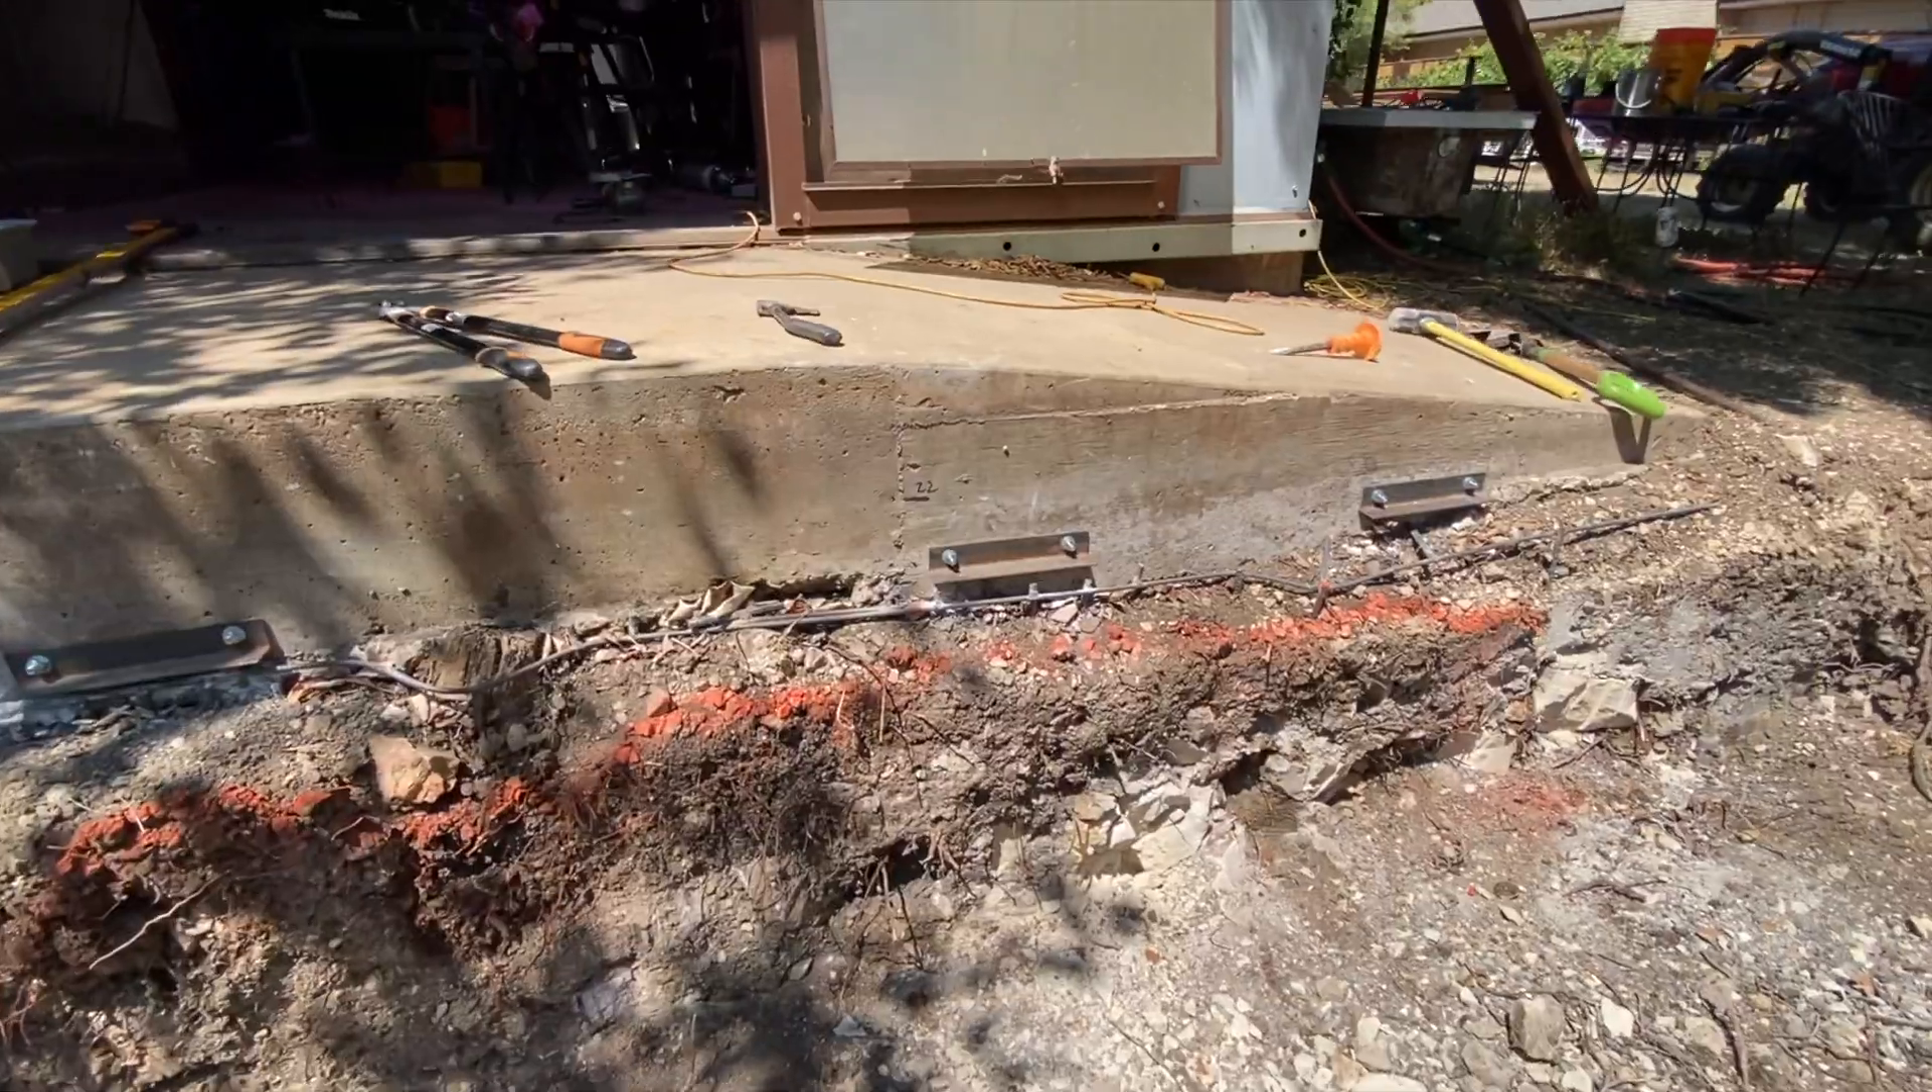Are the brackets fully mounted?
Yes.